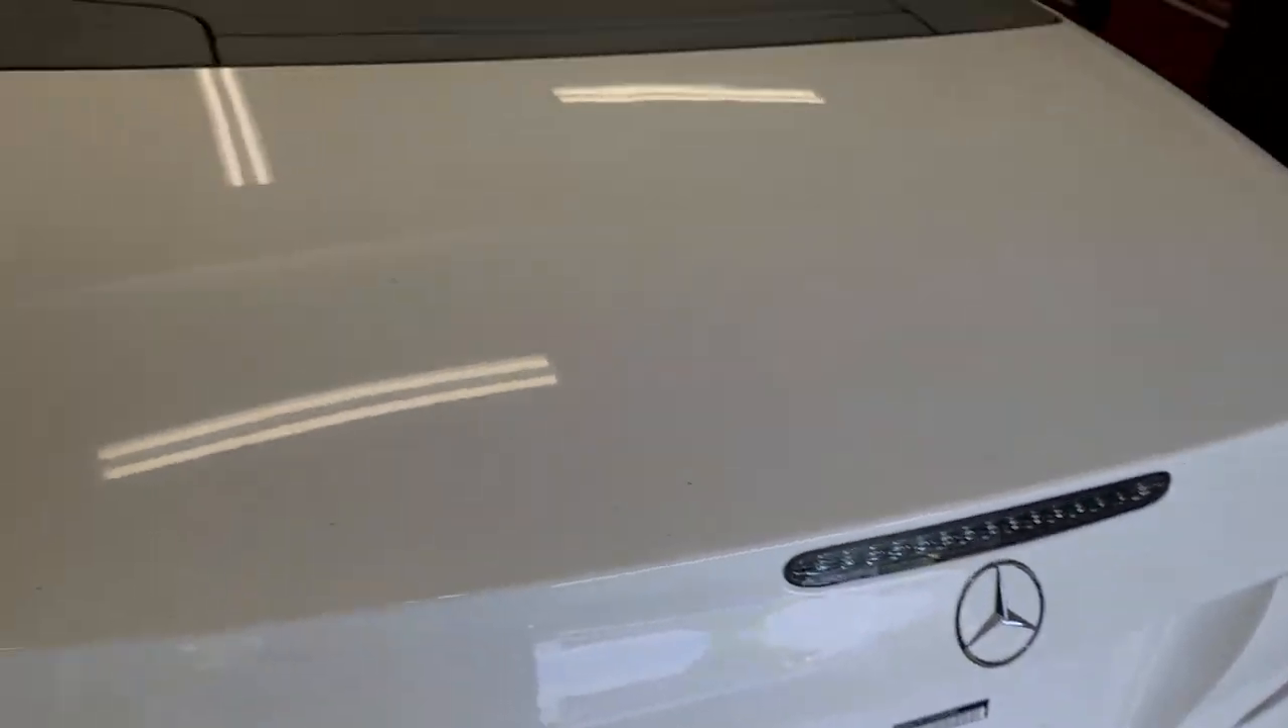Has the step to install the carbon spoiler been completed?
No.